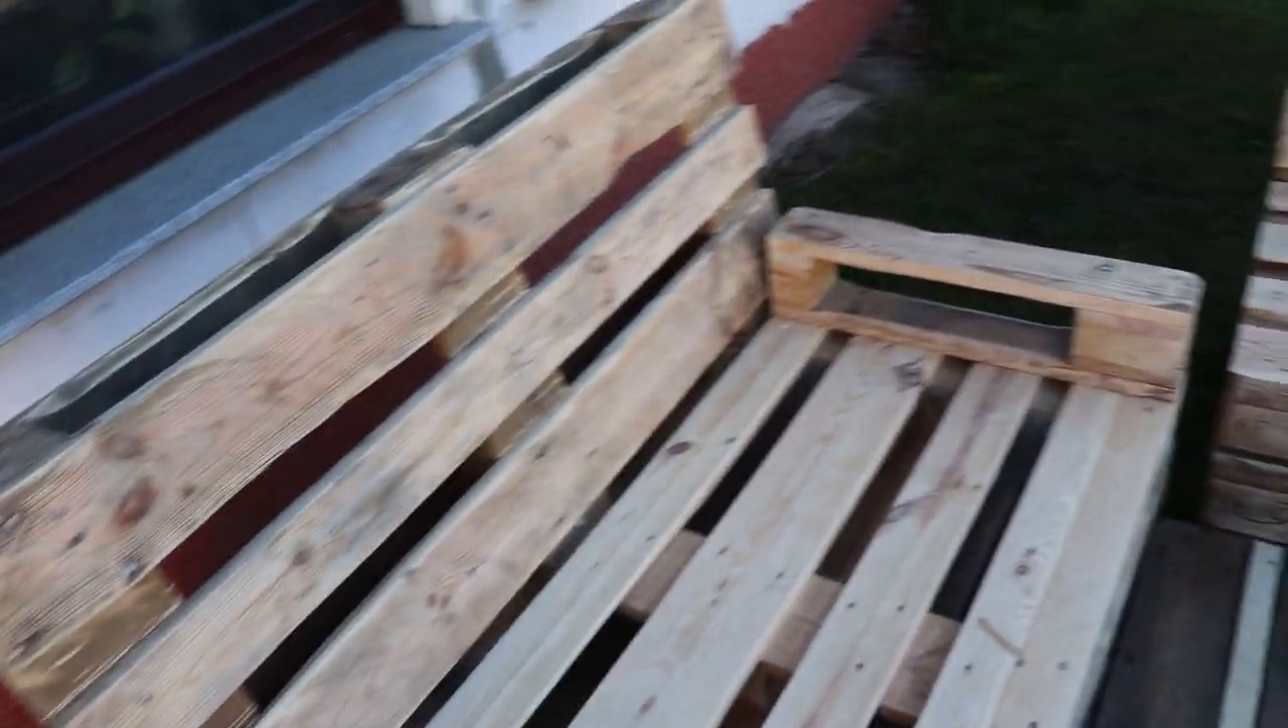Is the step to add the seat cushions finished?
No.